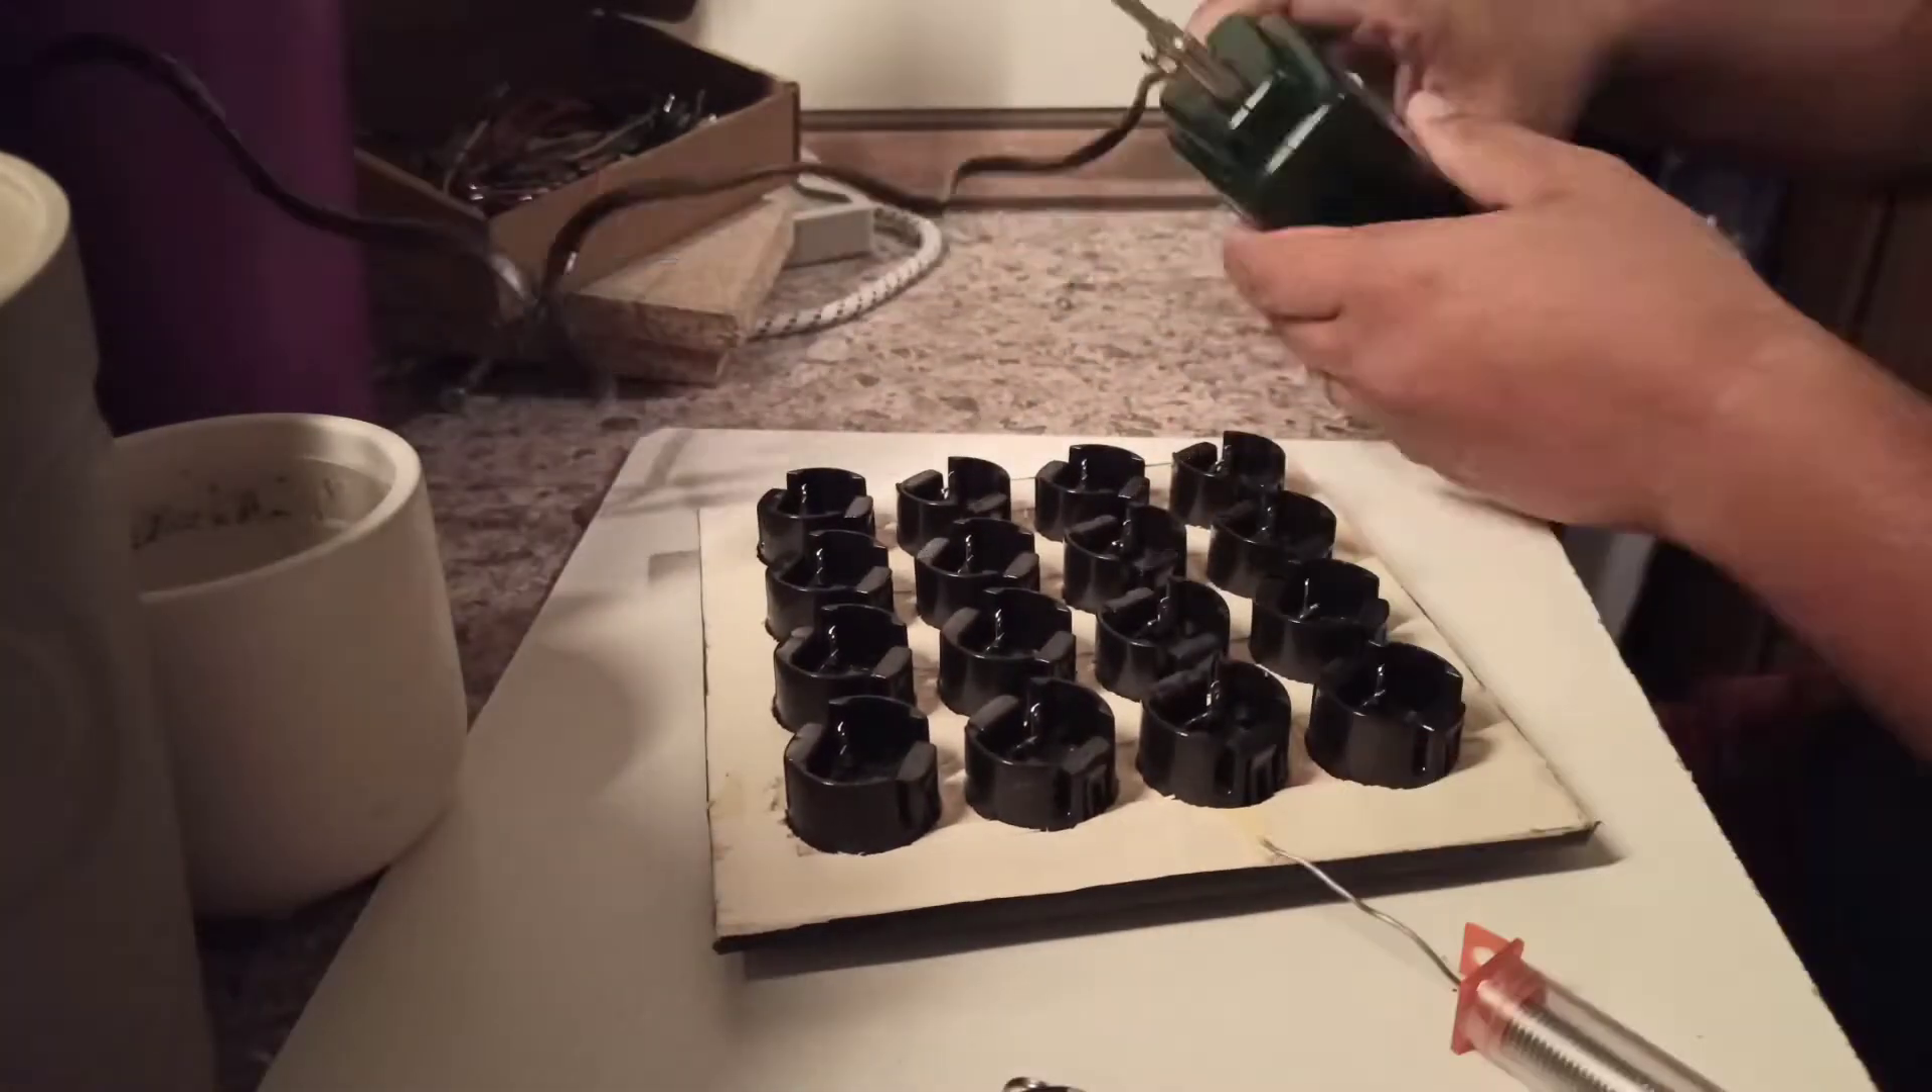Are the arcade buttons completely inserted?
Yes.